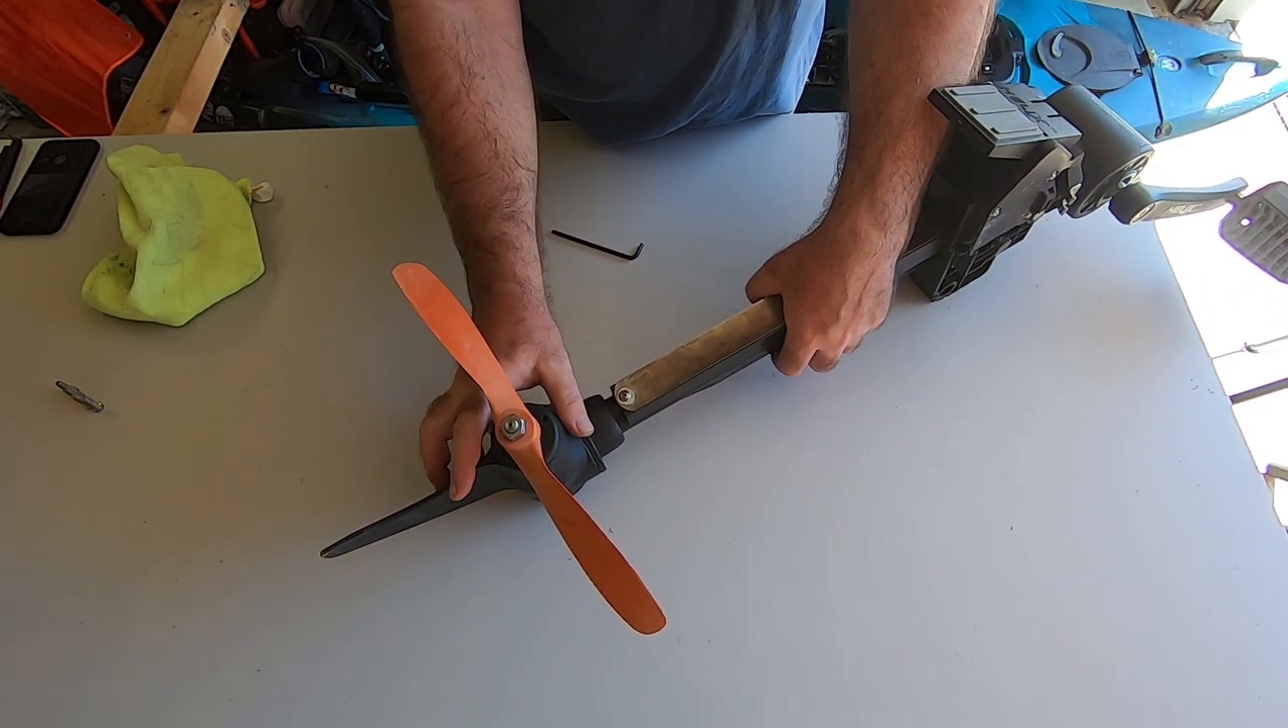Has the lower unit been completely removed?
No.